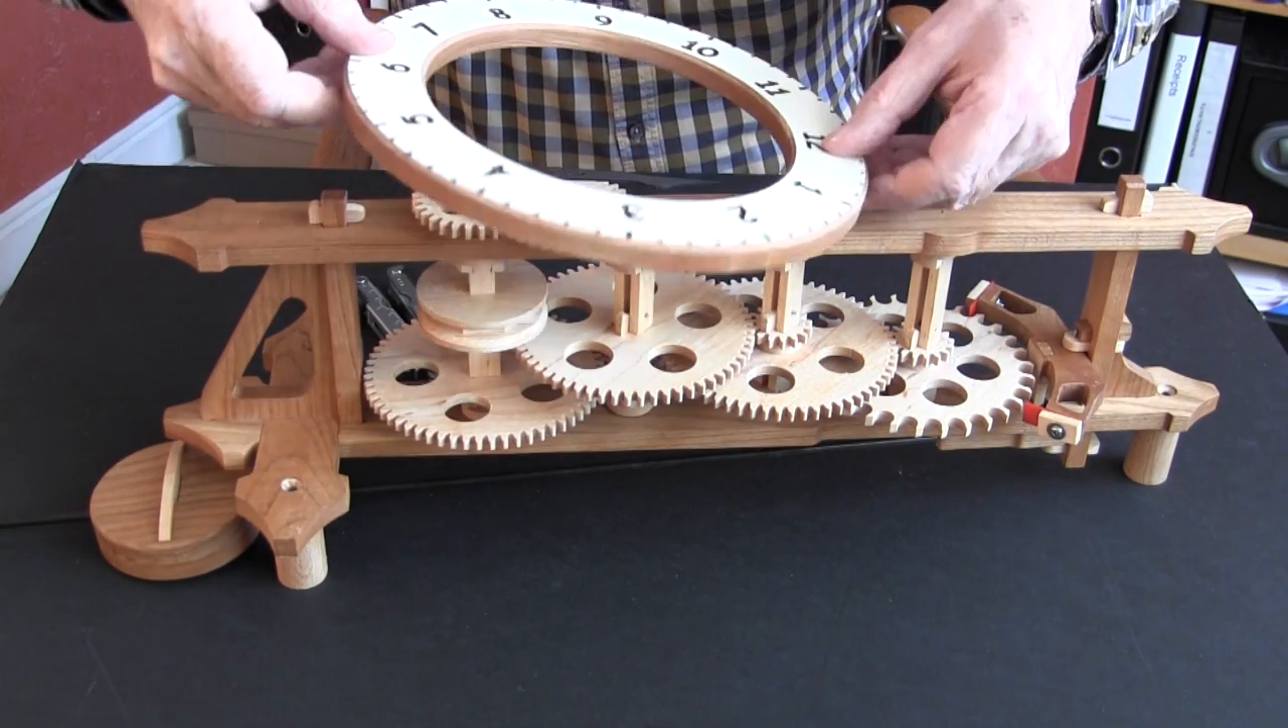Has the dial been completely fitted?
No.